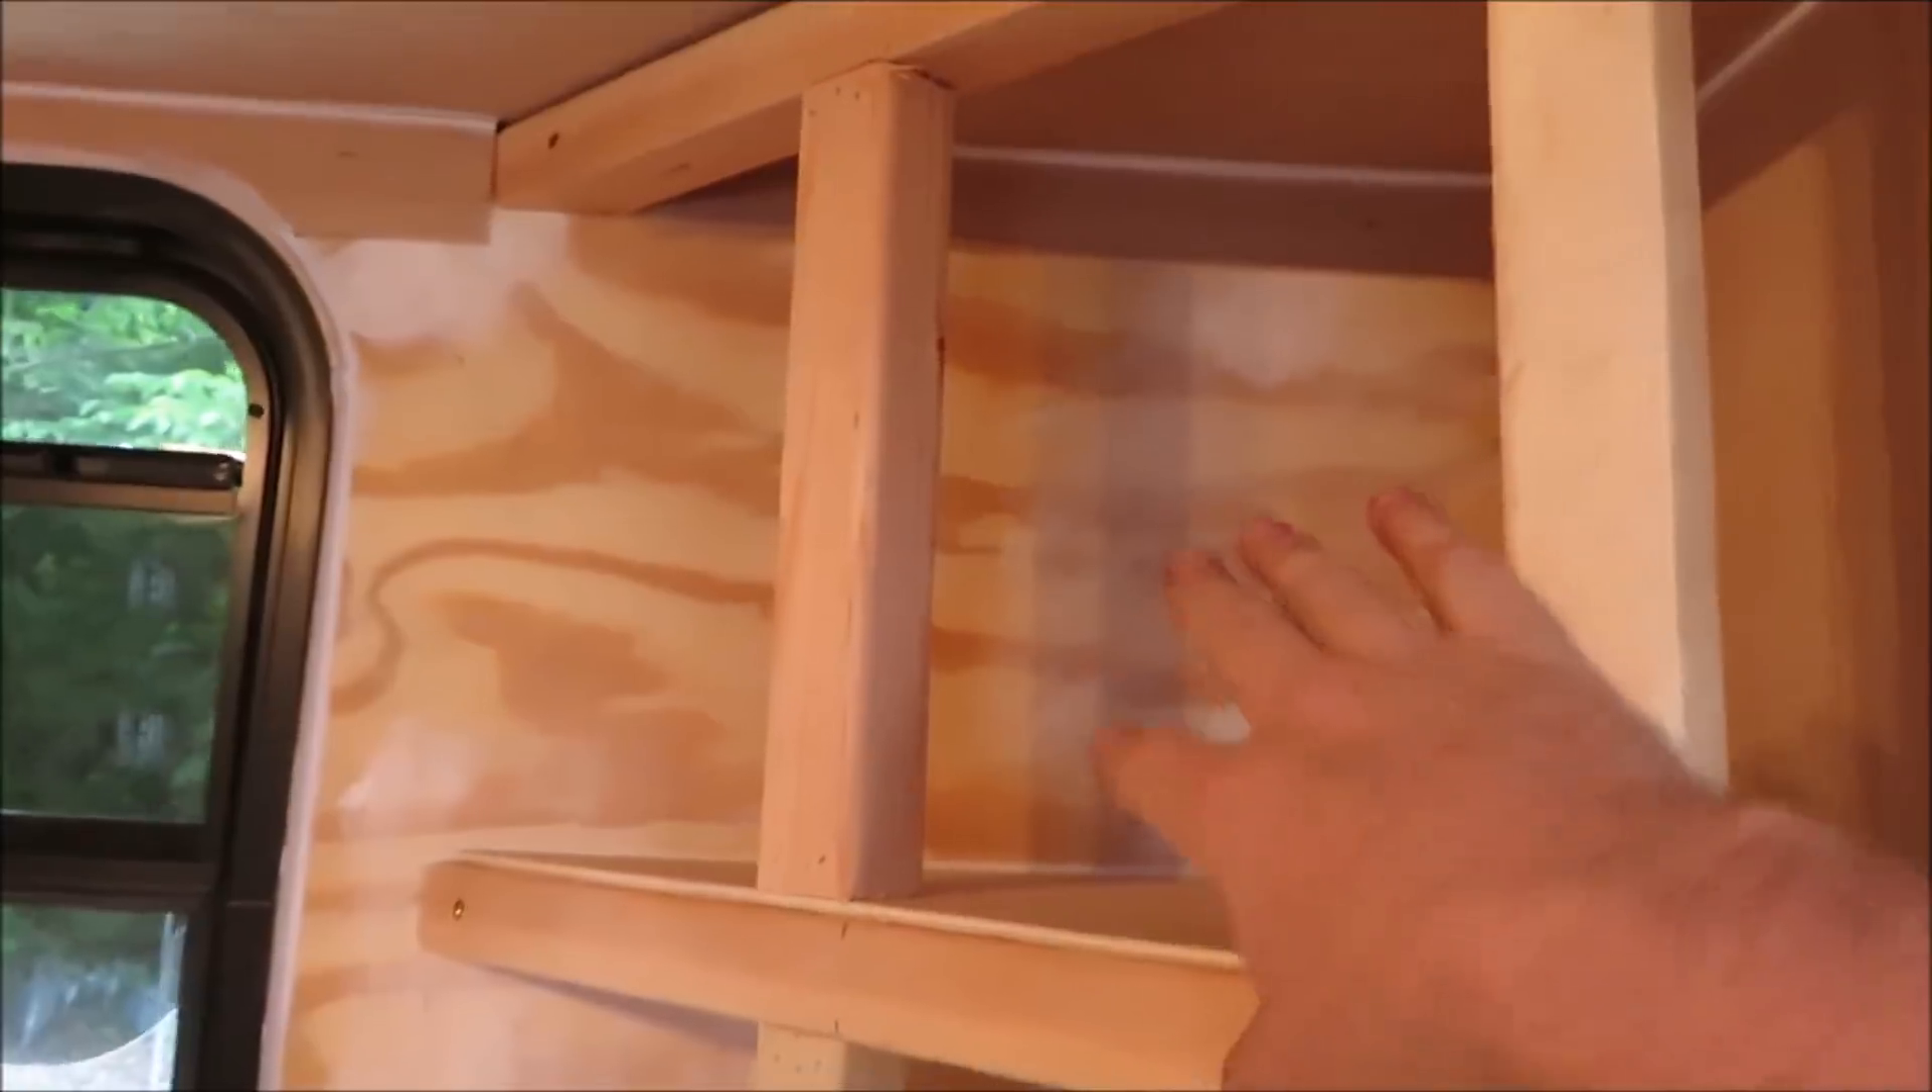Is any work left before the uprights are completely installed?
No.